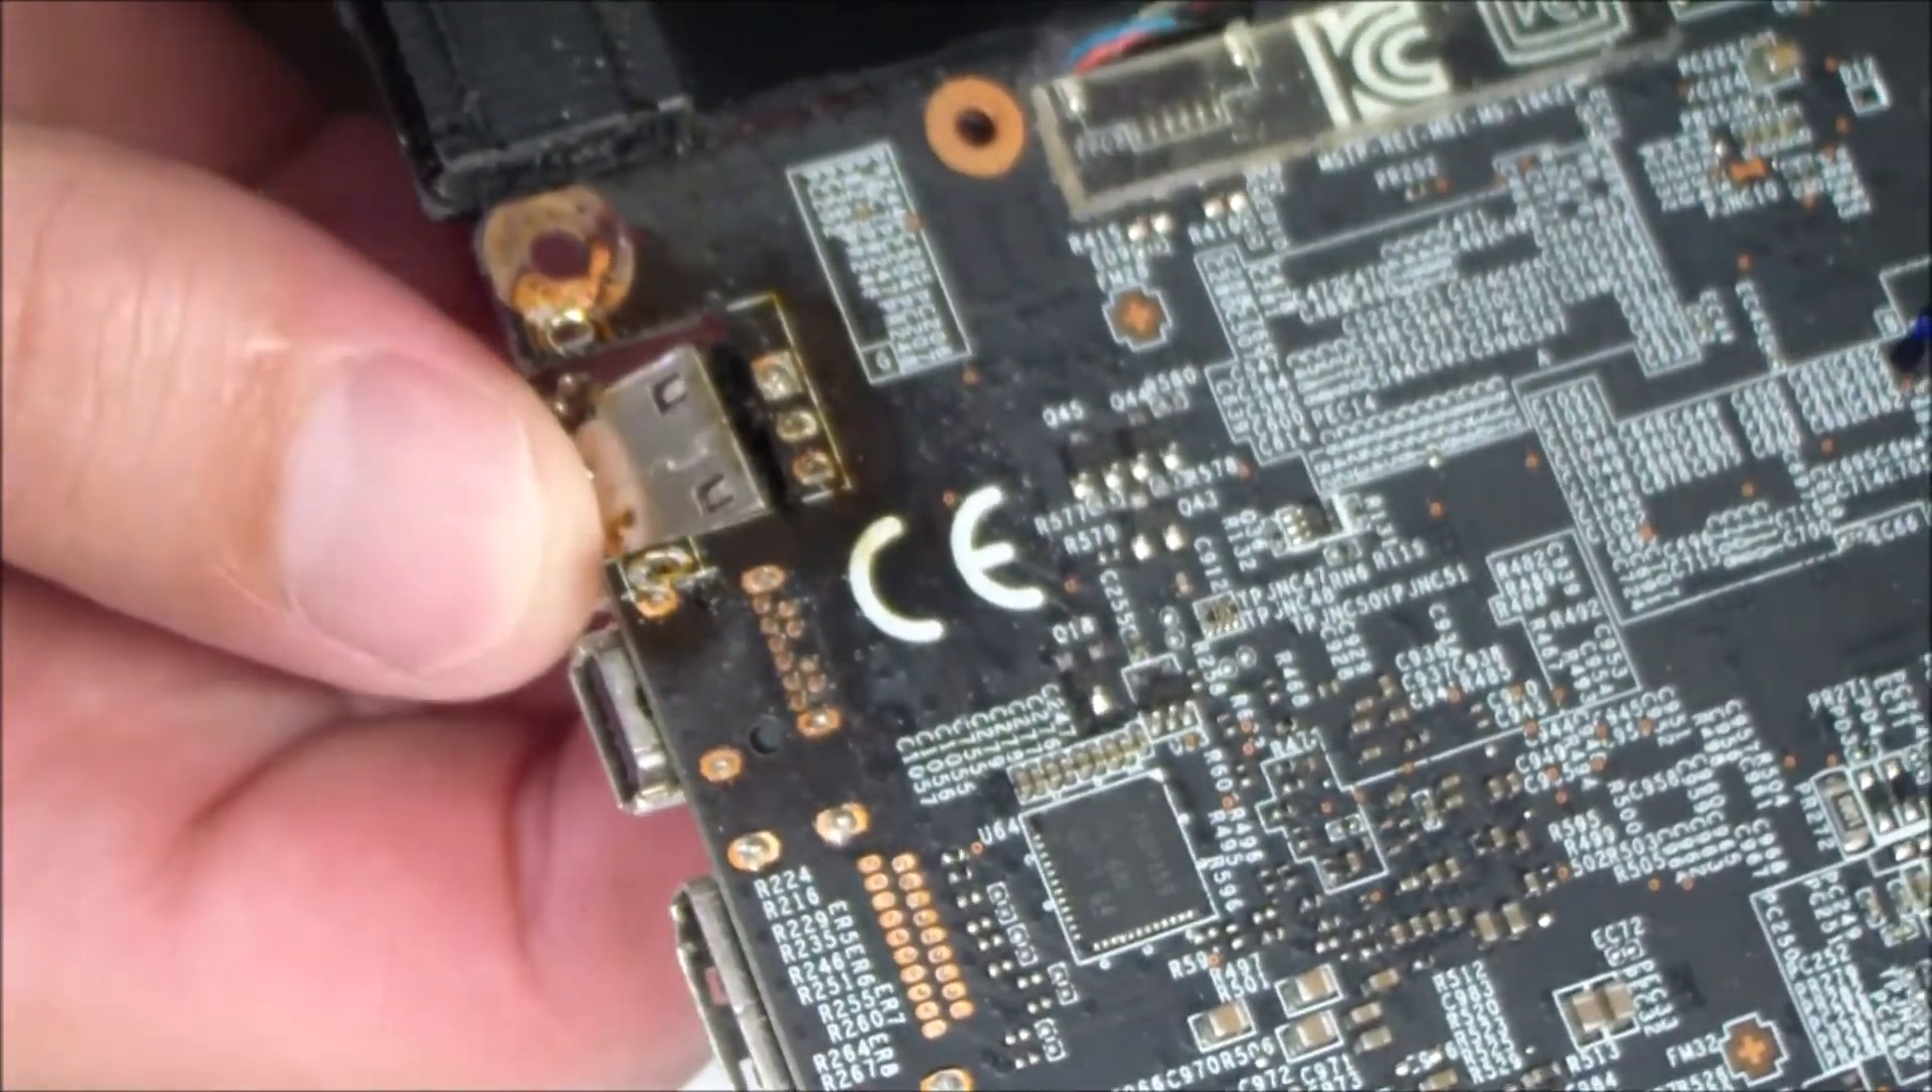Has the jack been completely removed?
No.